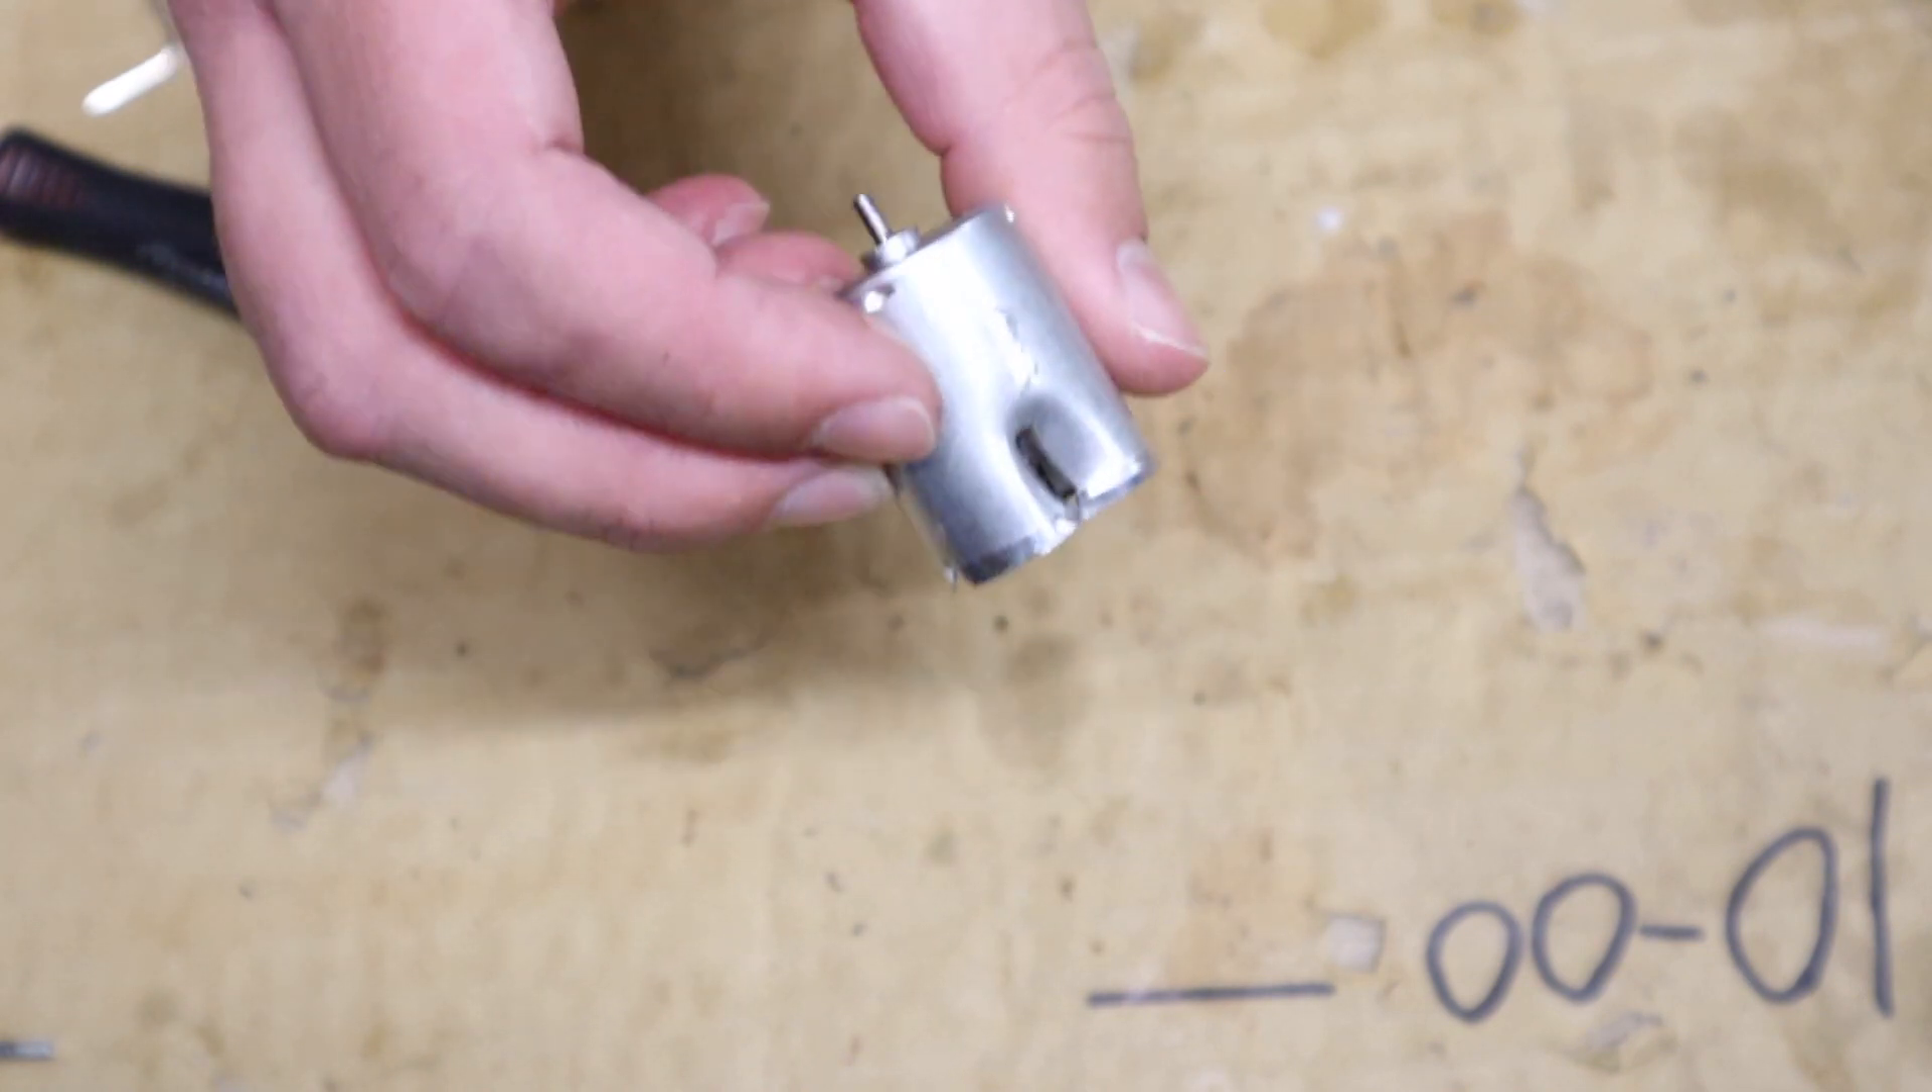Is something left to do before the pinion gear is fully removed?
No.